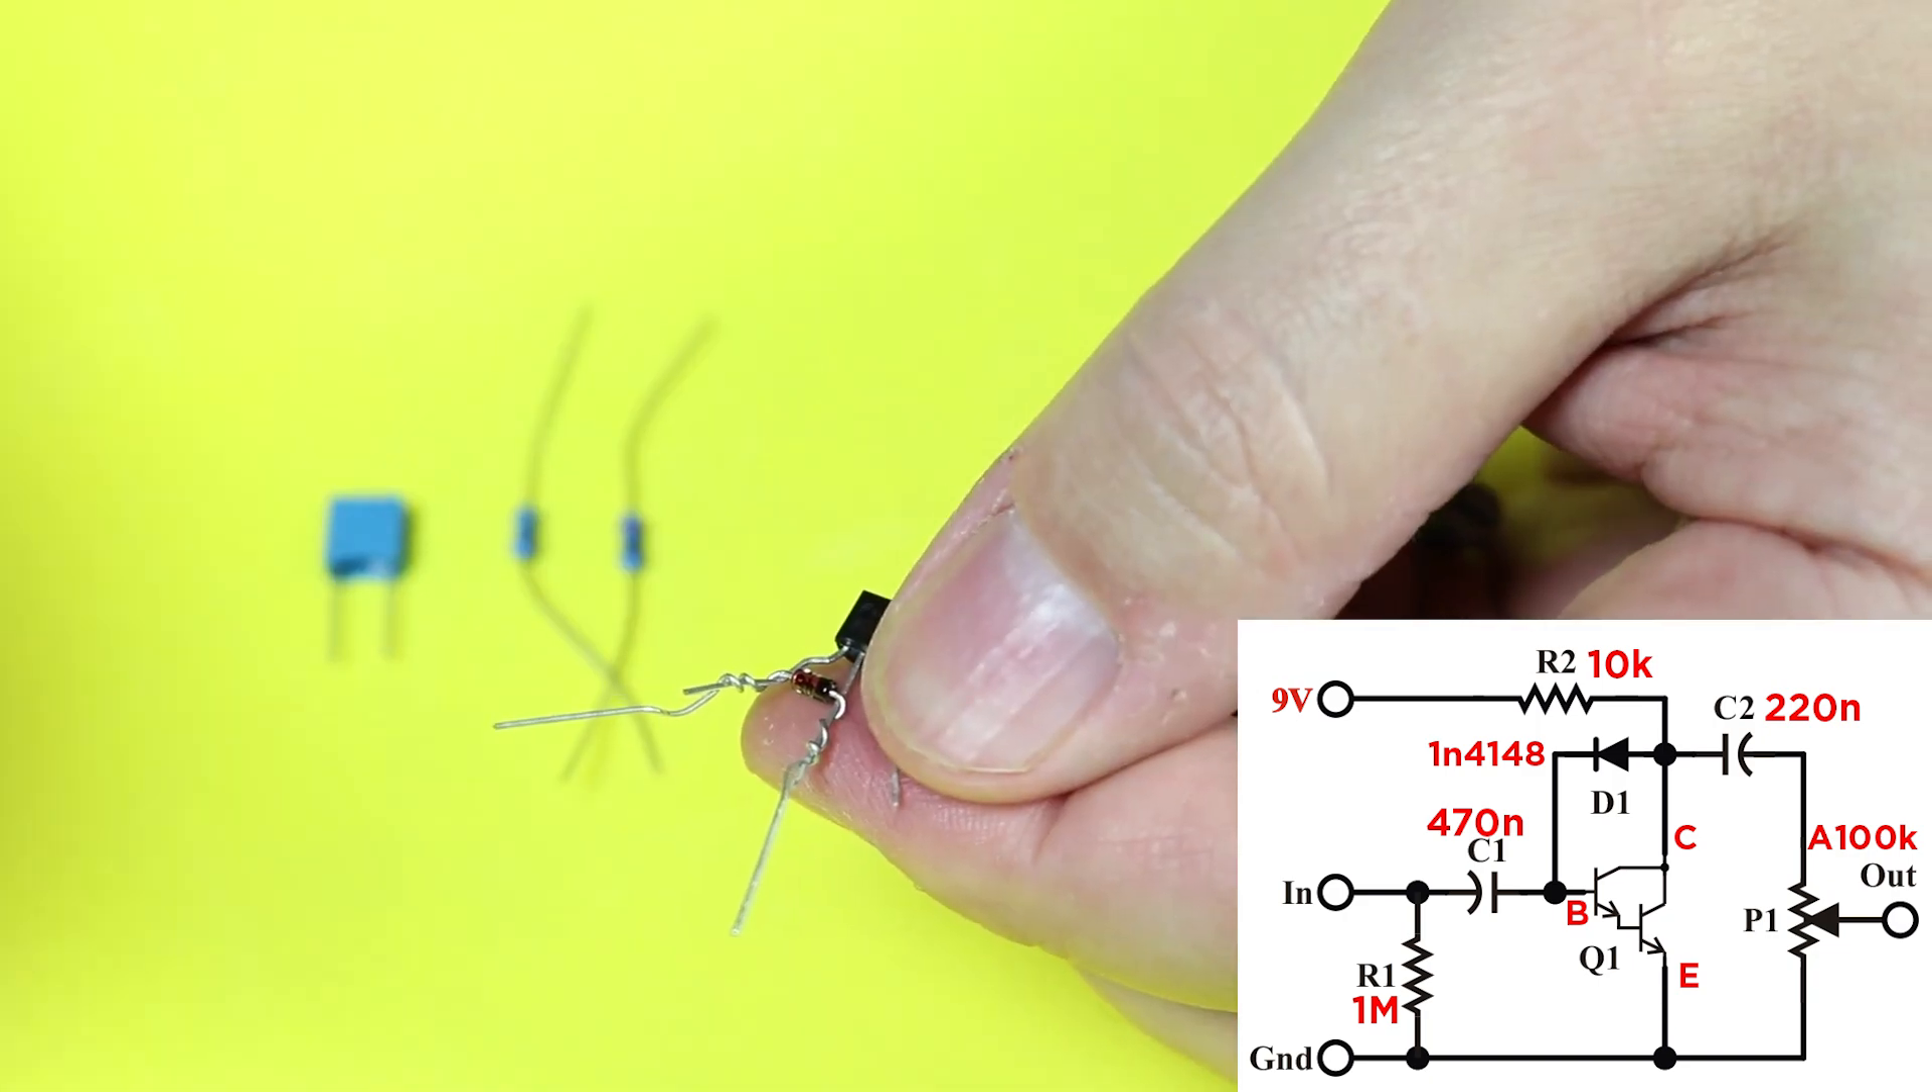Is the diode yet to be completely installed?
No.